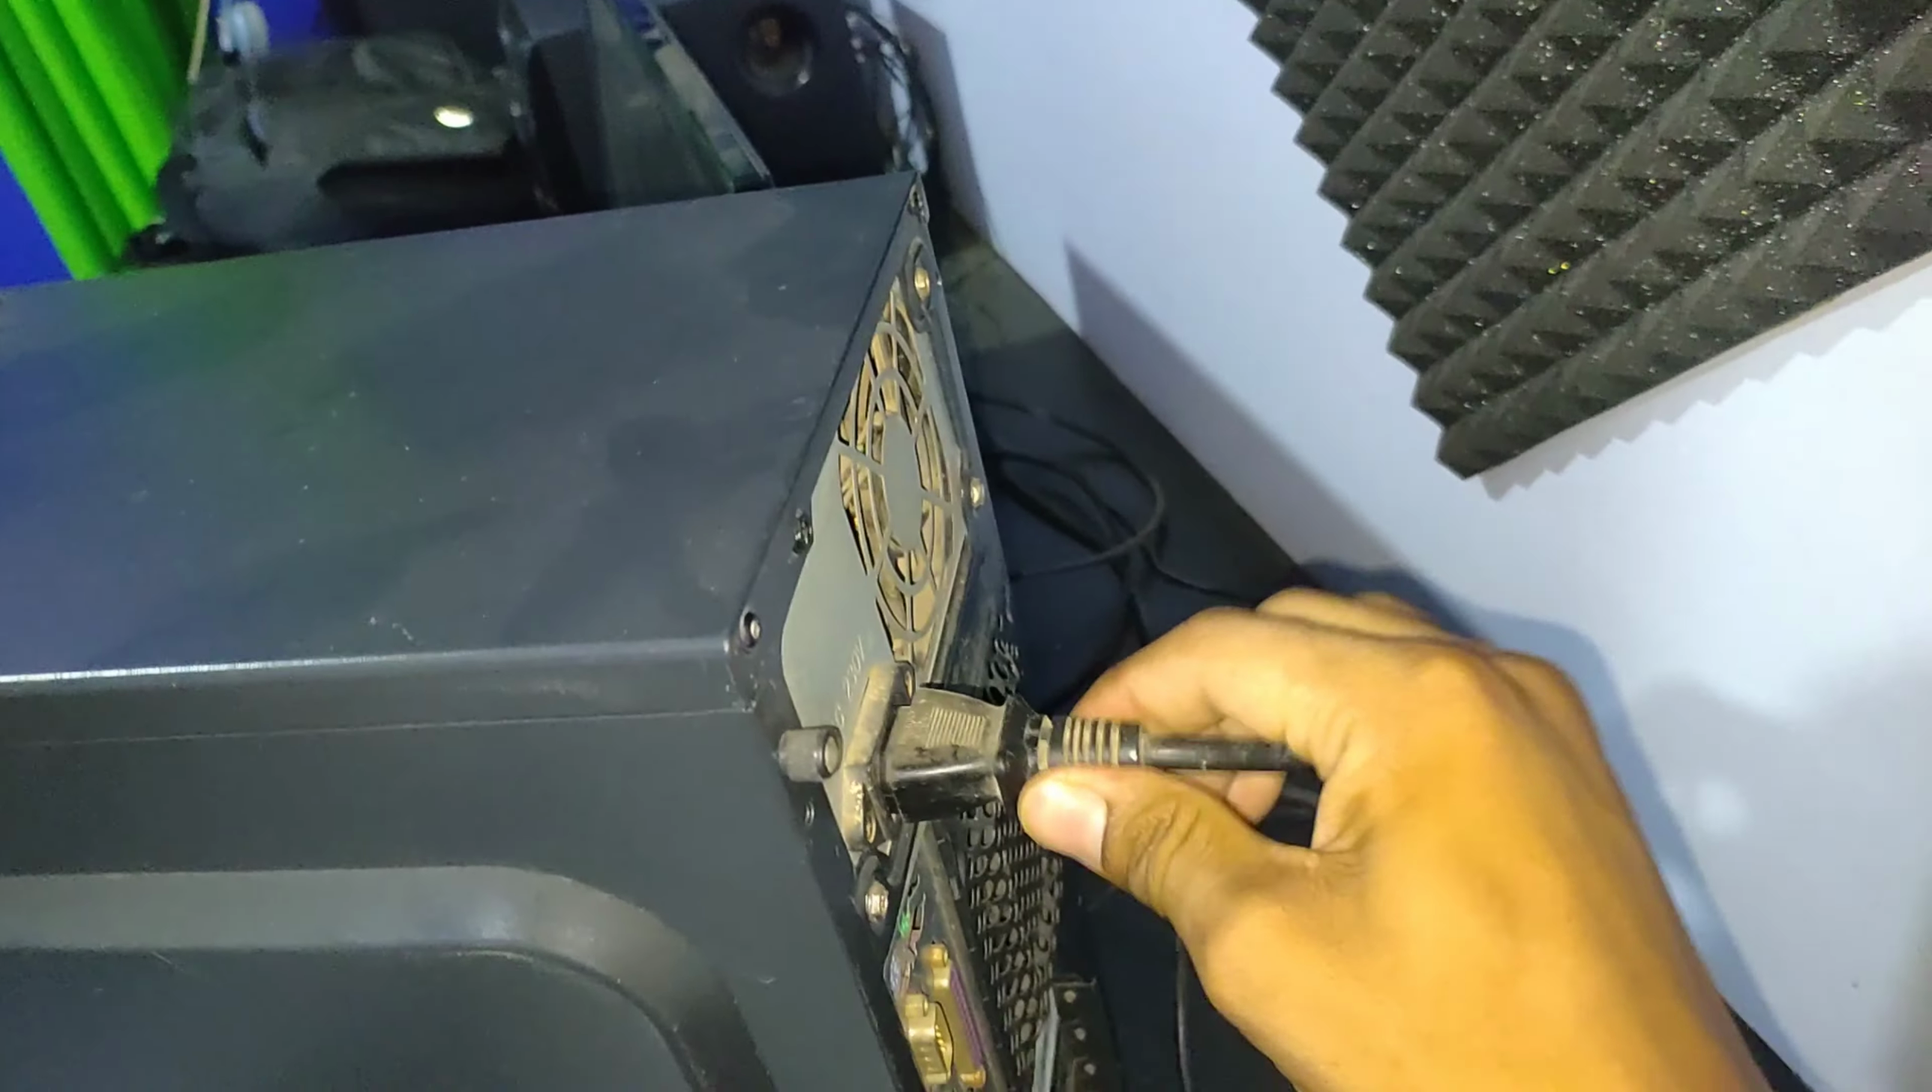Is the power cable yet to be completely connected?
No.